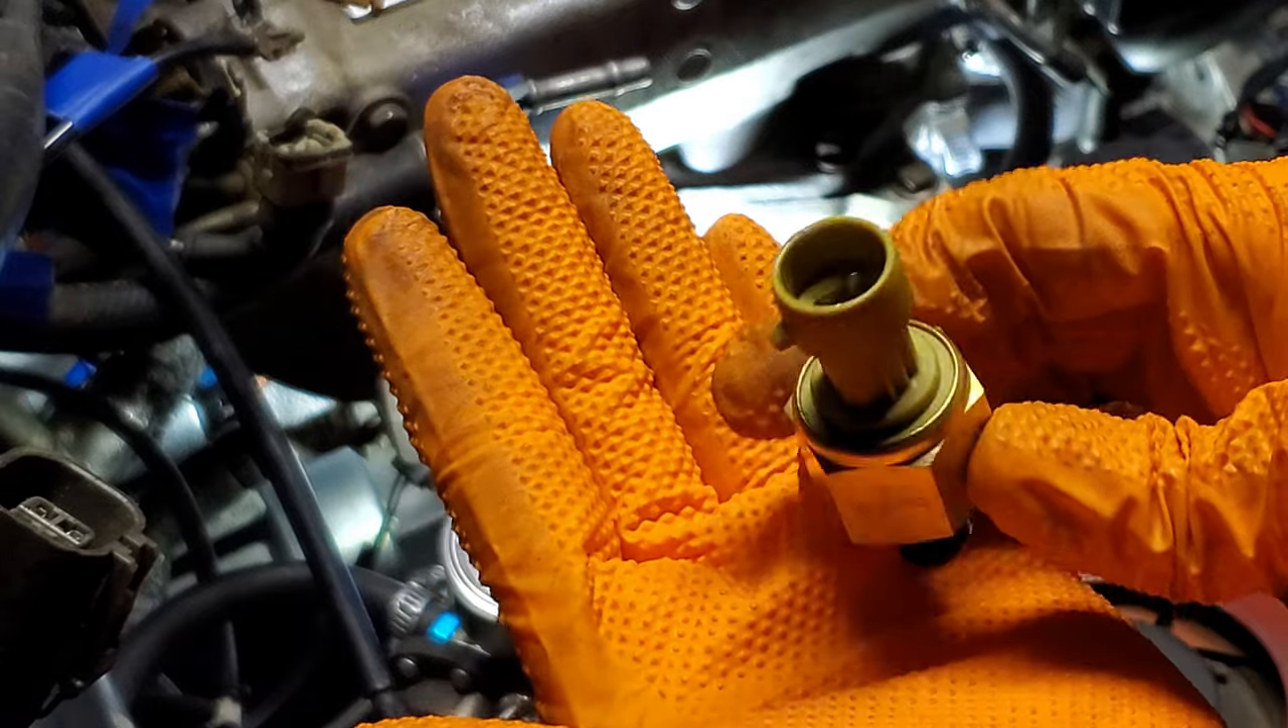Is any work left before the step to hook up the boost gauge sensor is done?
Yes.